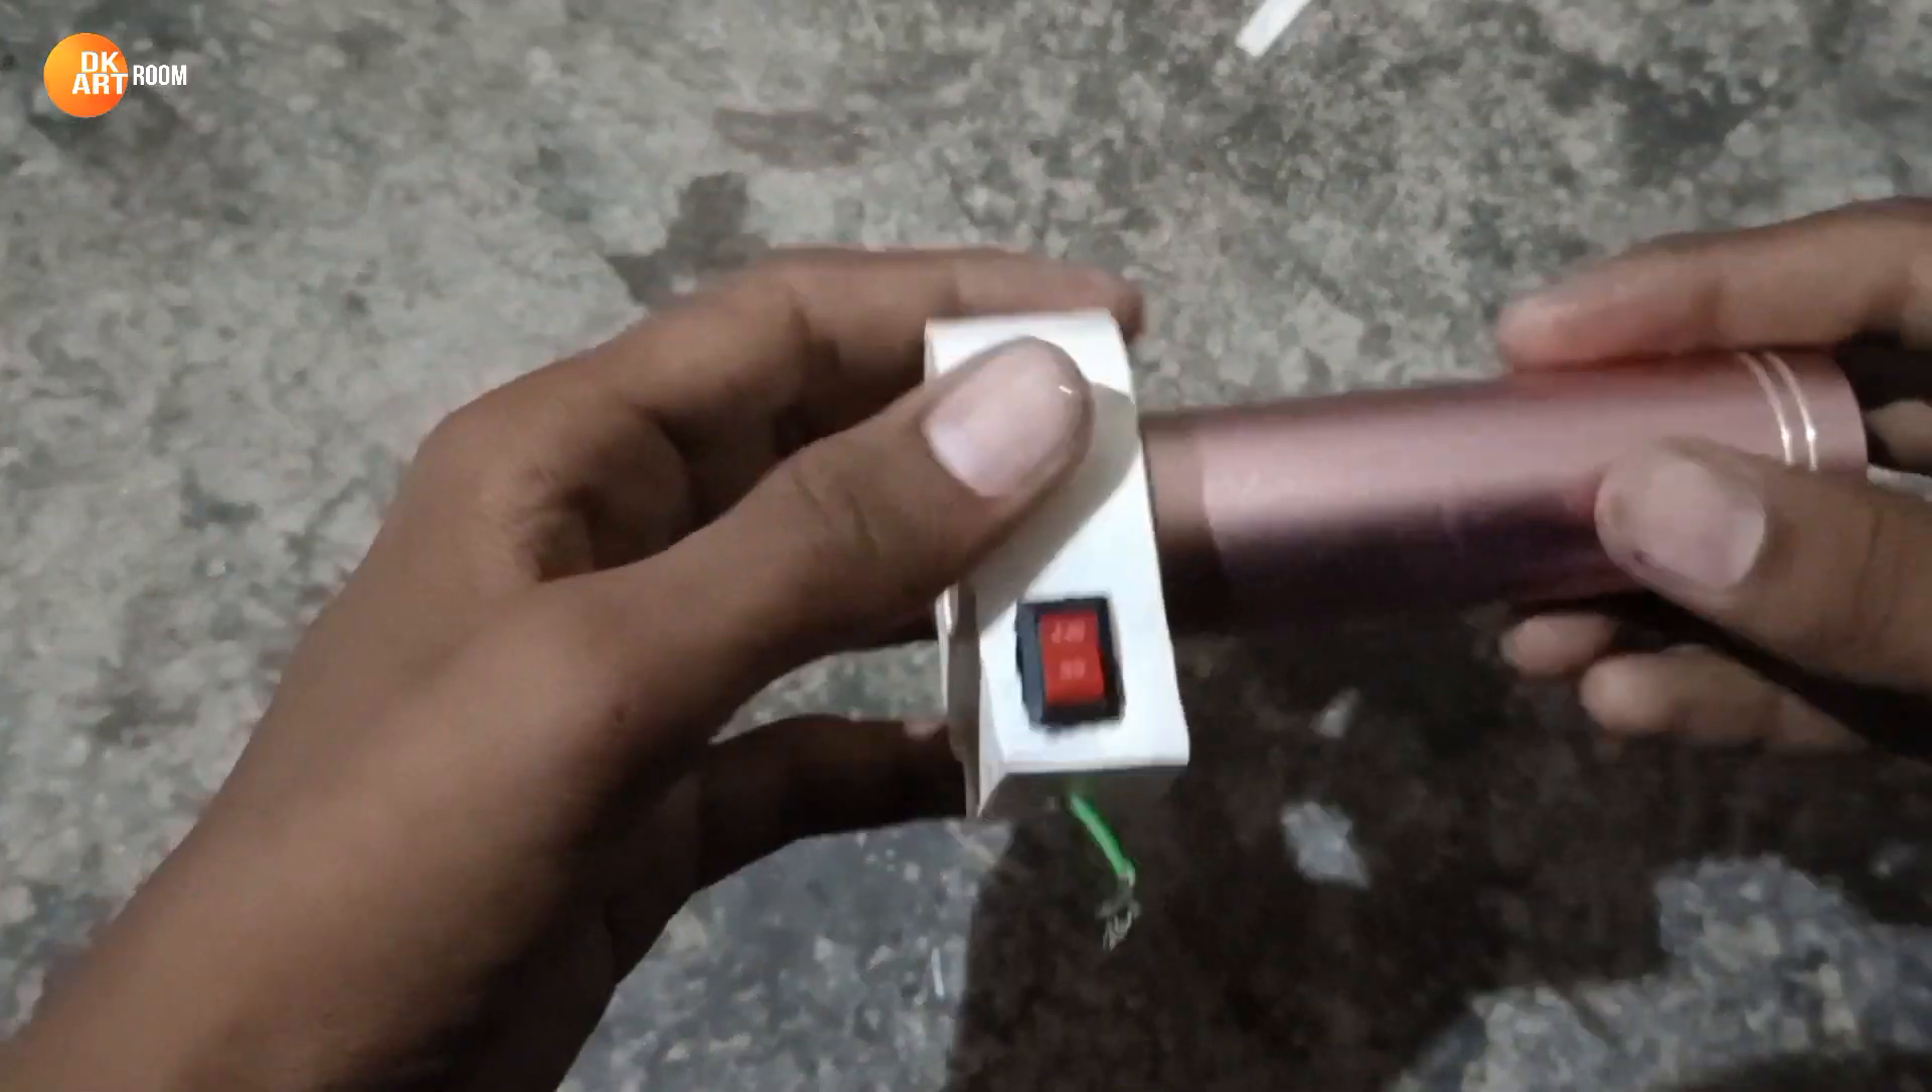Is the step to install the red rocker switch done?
Yes.